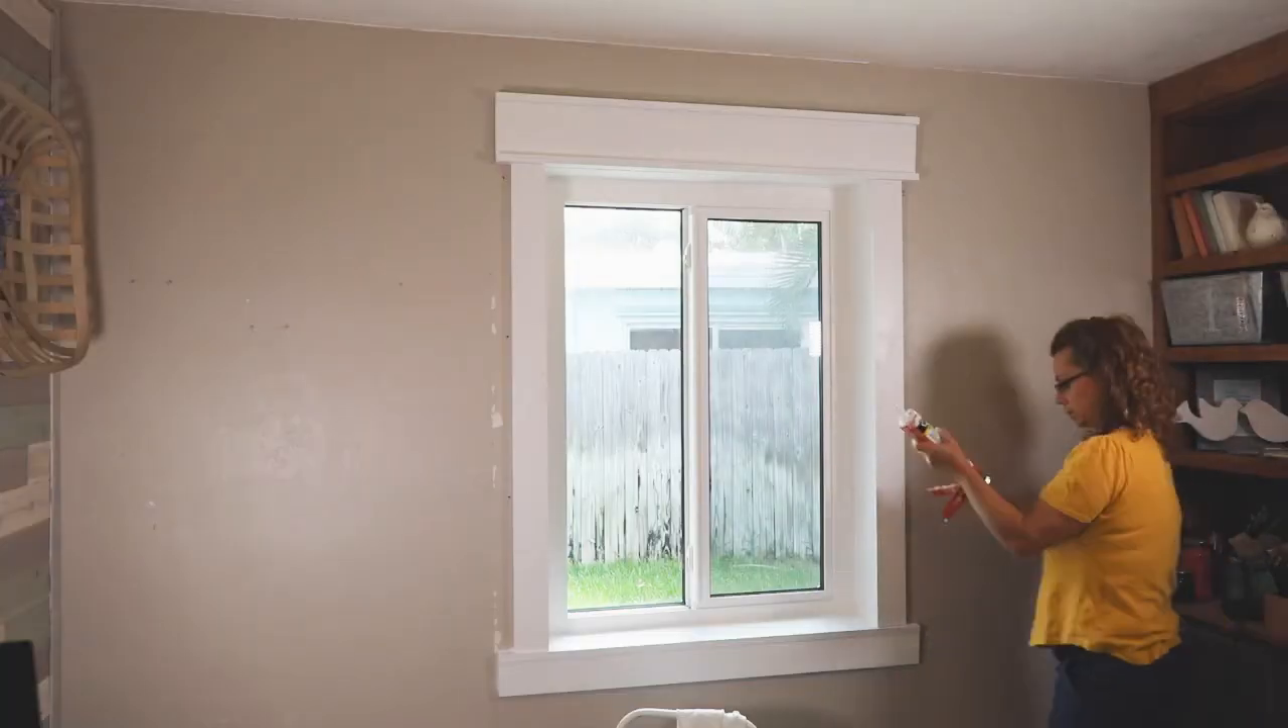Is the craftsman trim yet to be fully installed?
No.